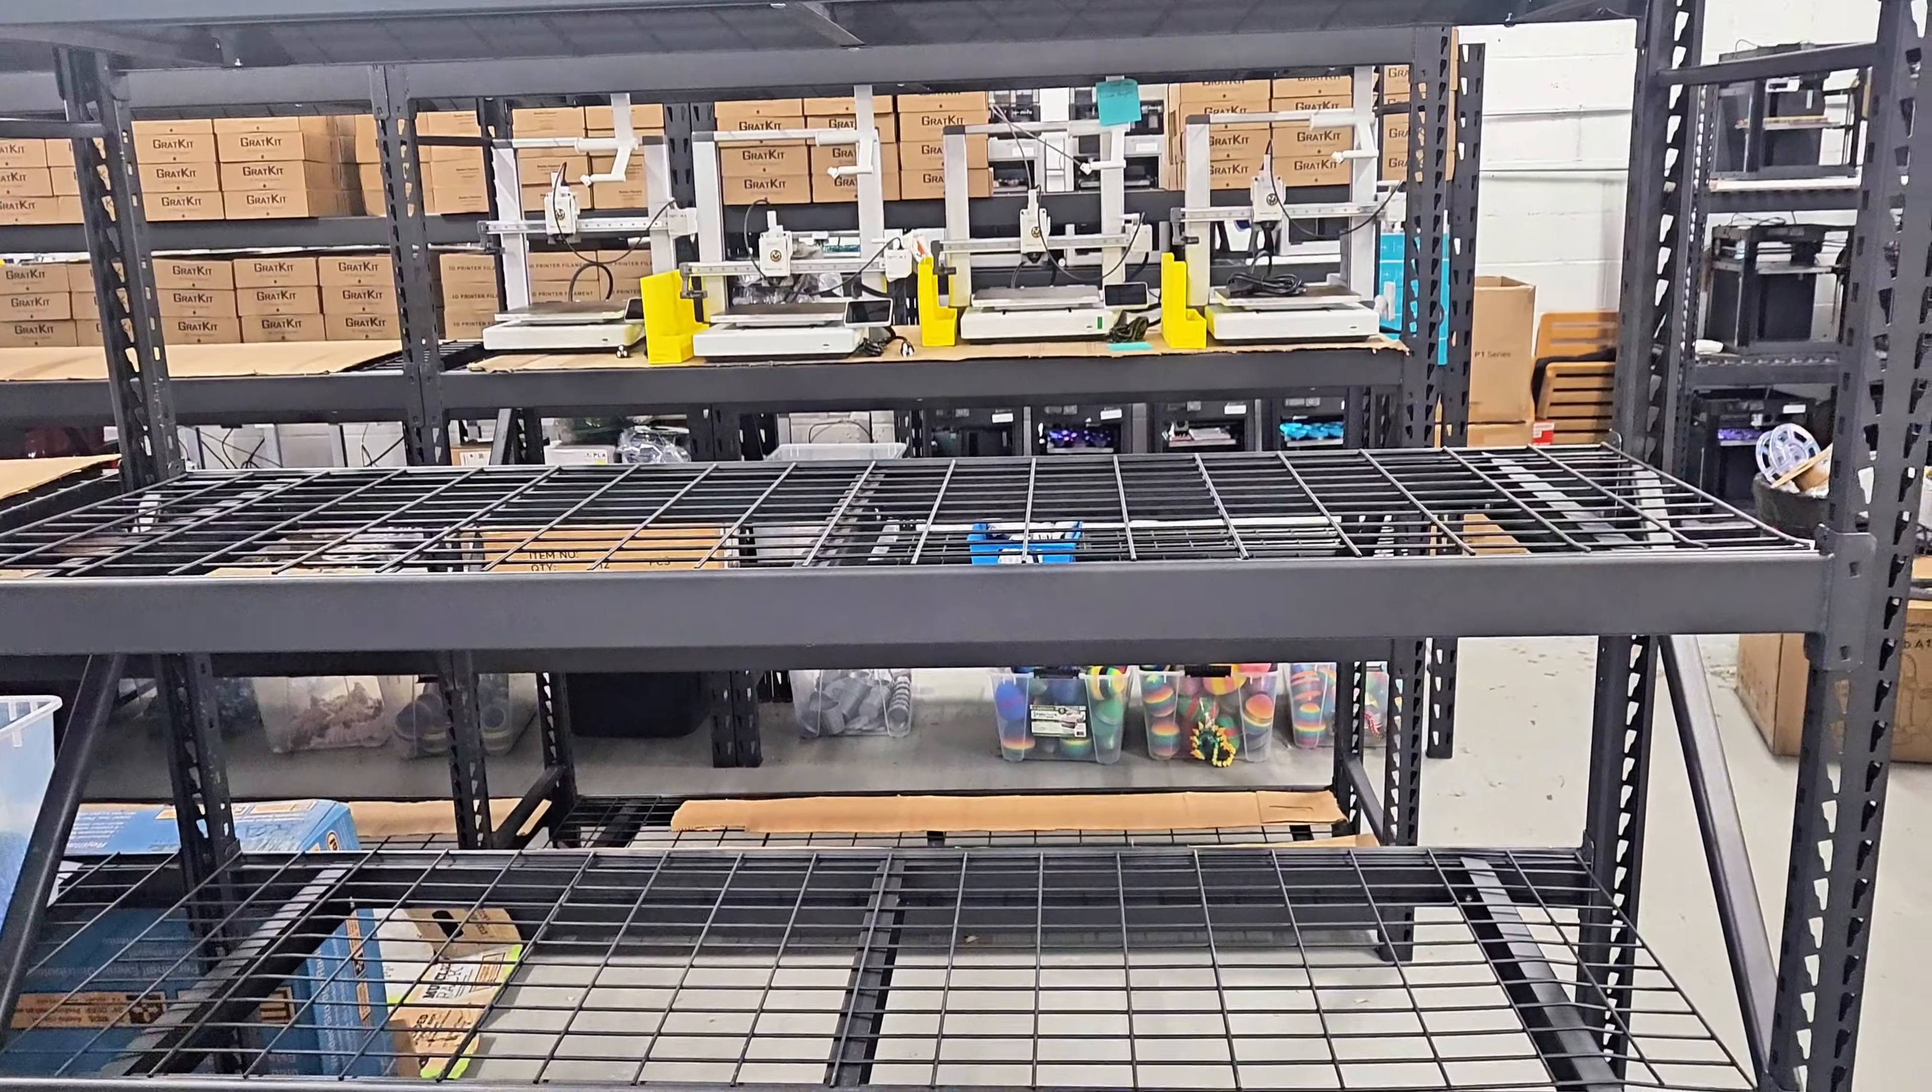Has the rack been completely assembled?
Yes.